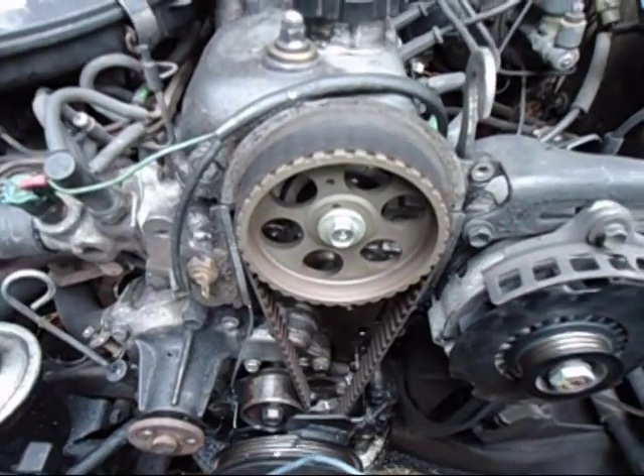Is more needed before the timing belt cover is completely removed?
No.